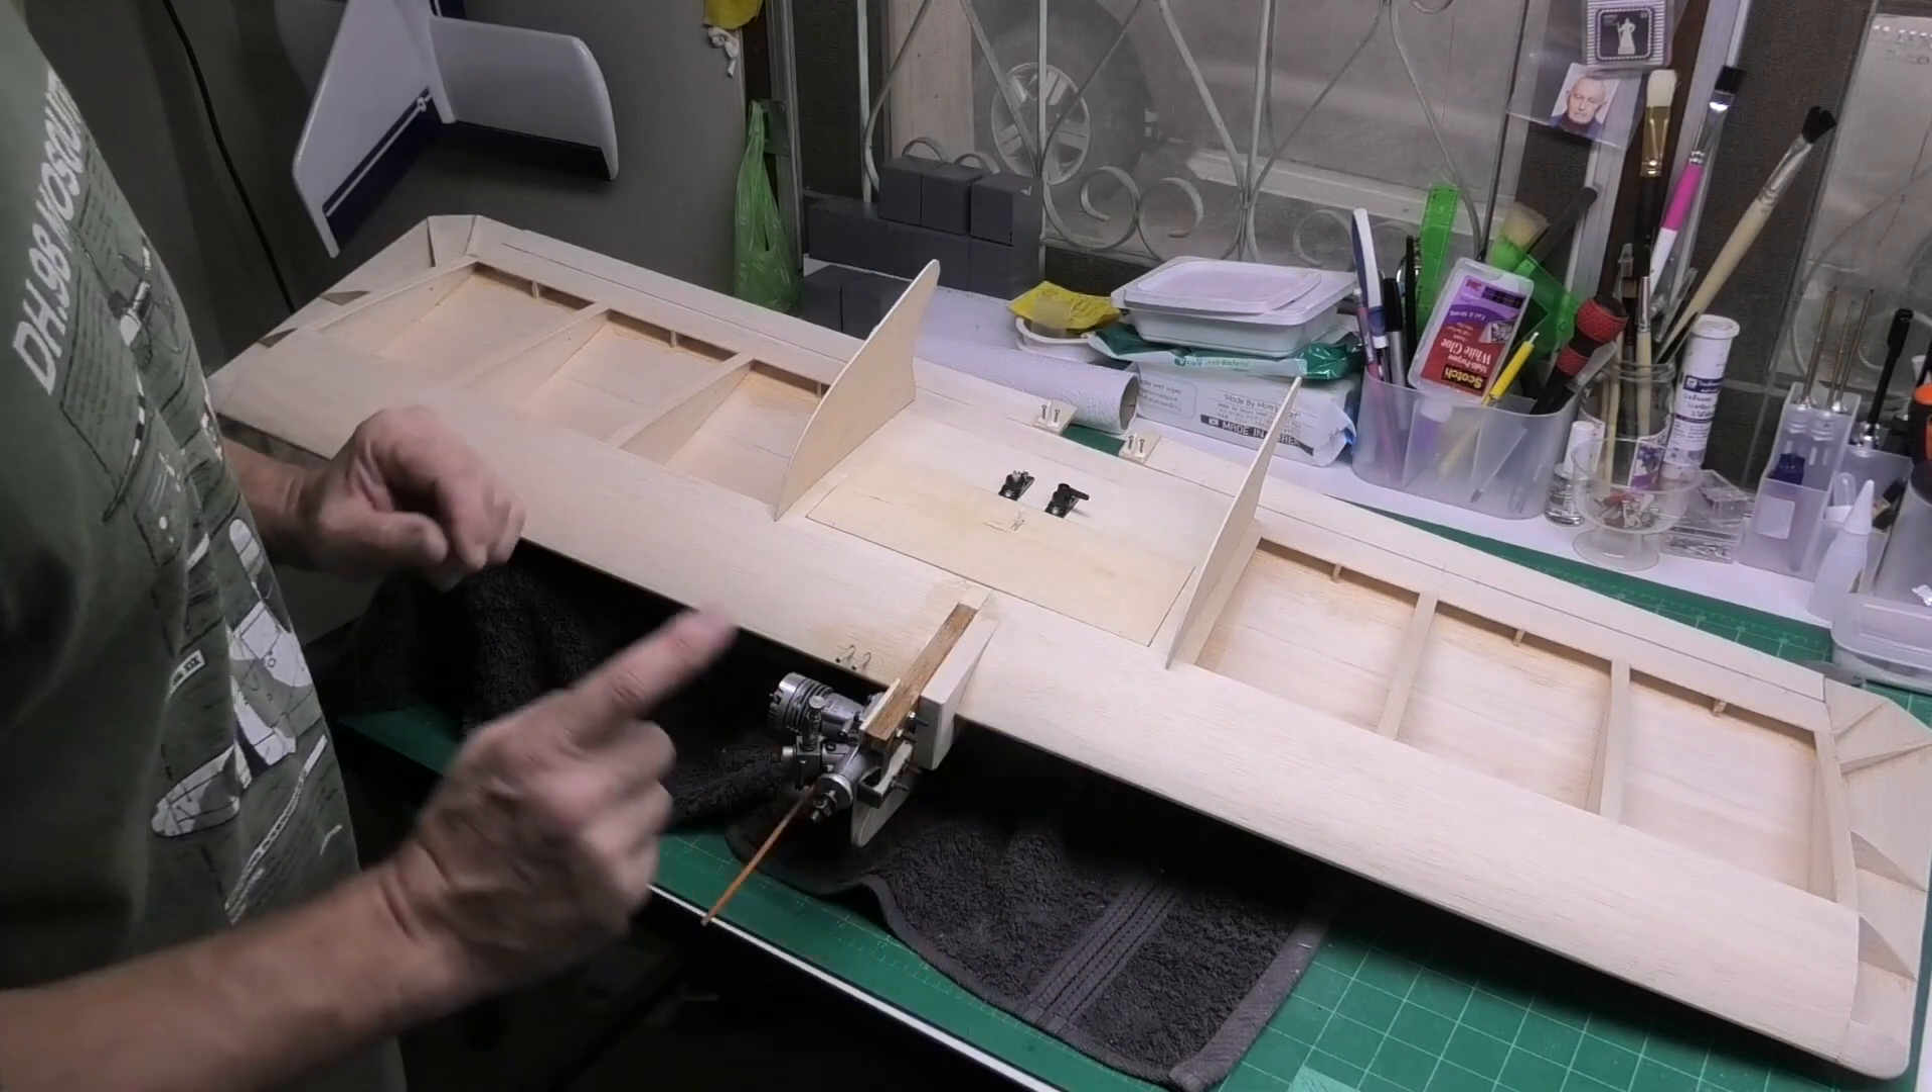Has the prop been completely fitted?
No.